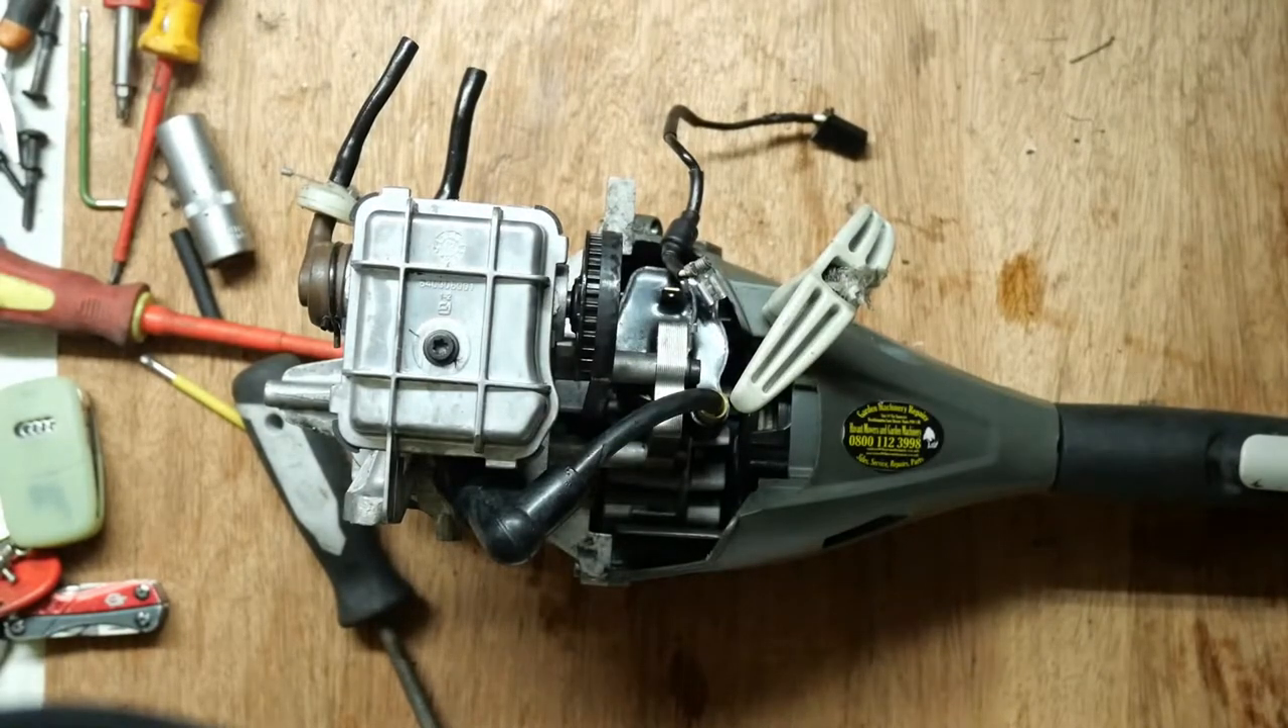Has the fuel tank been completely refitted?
No.